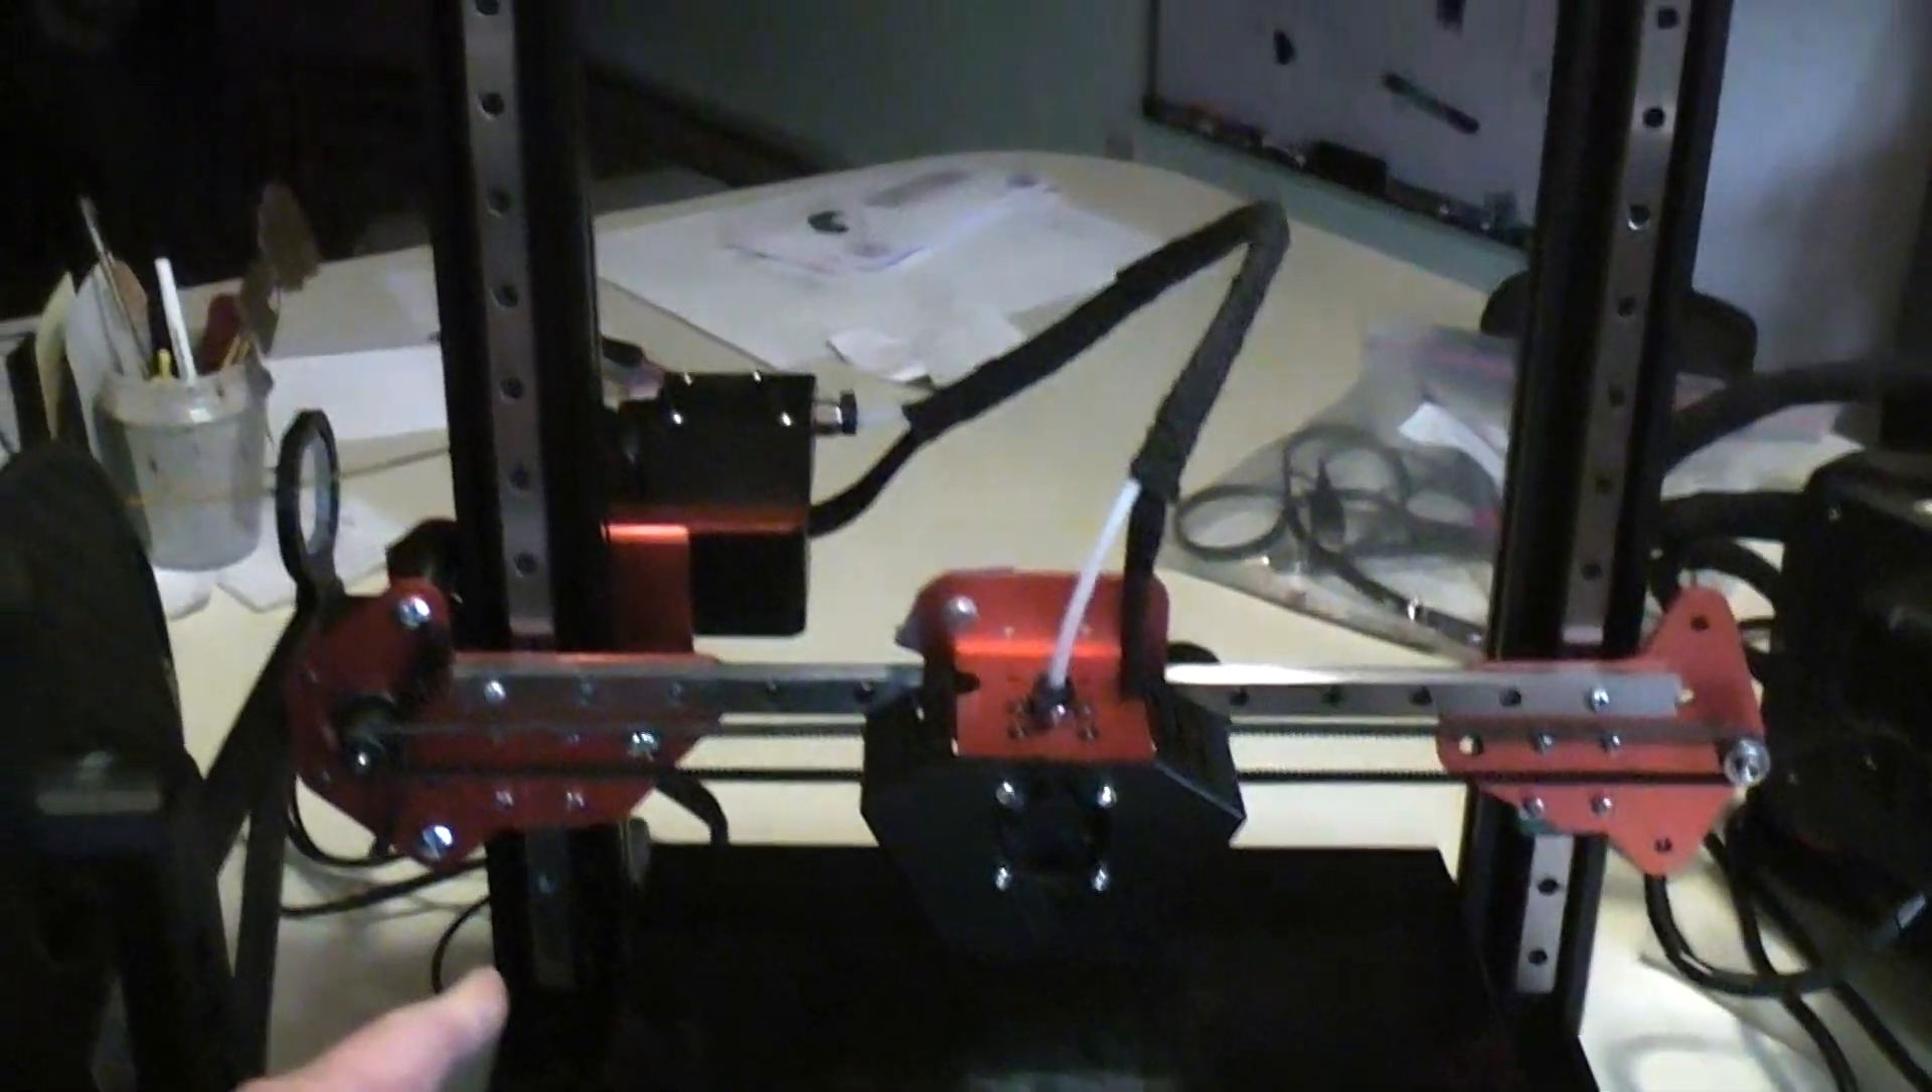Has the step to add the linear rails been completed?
Yes.